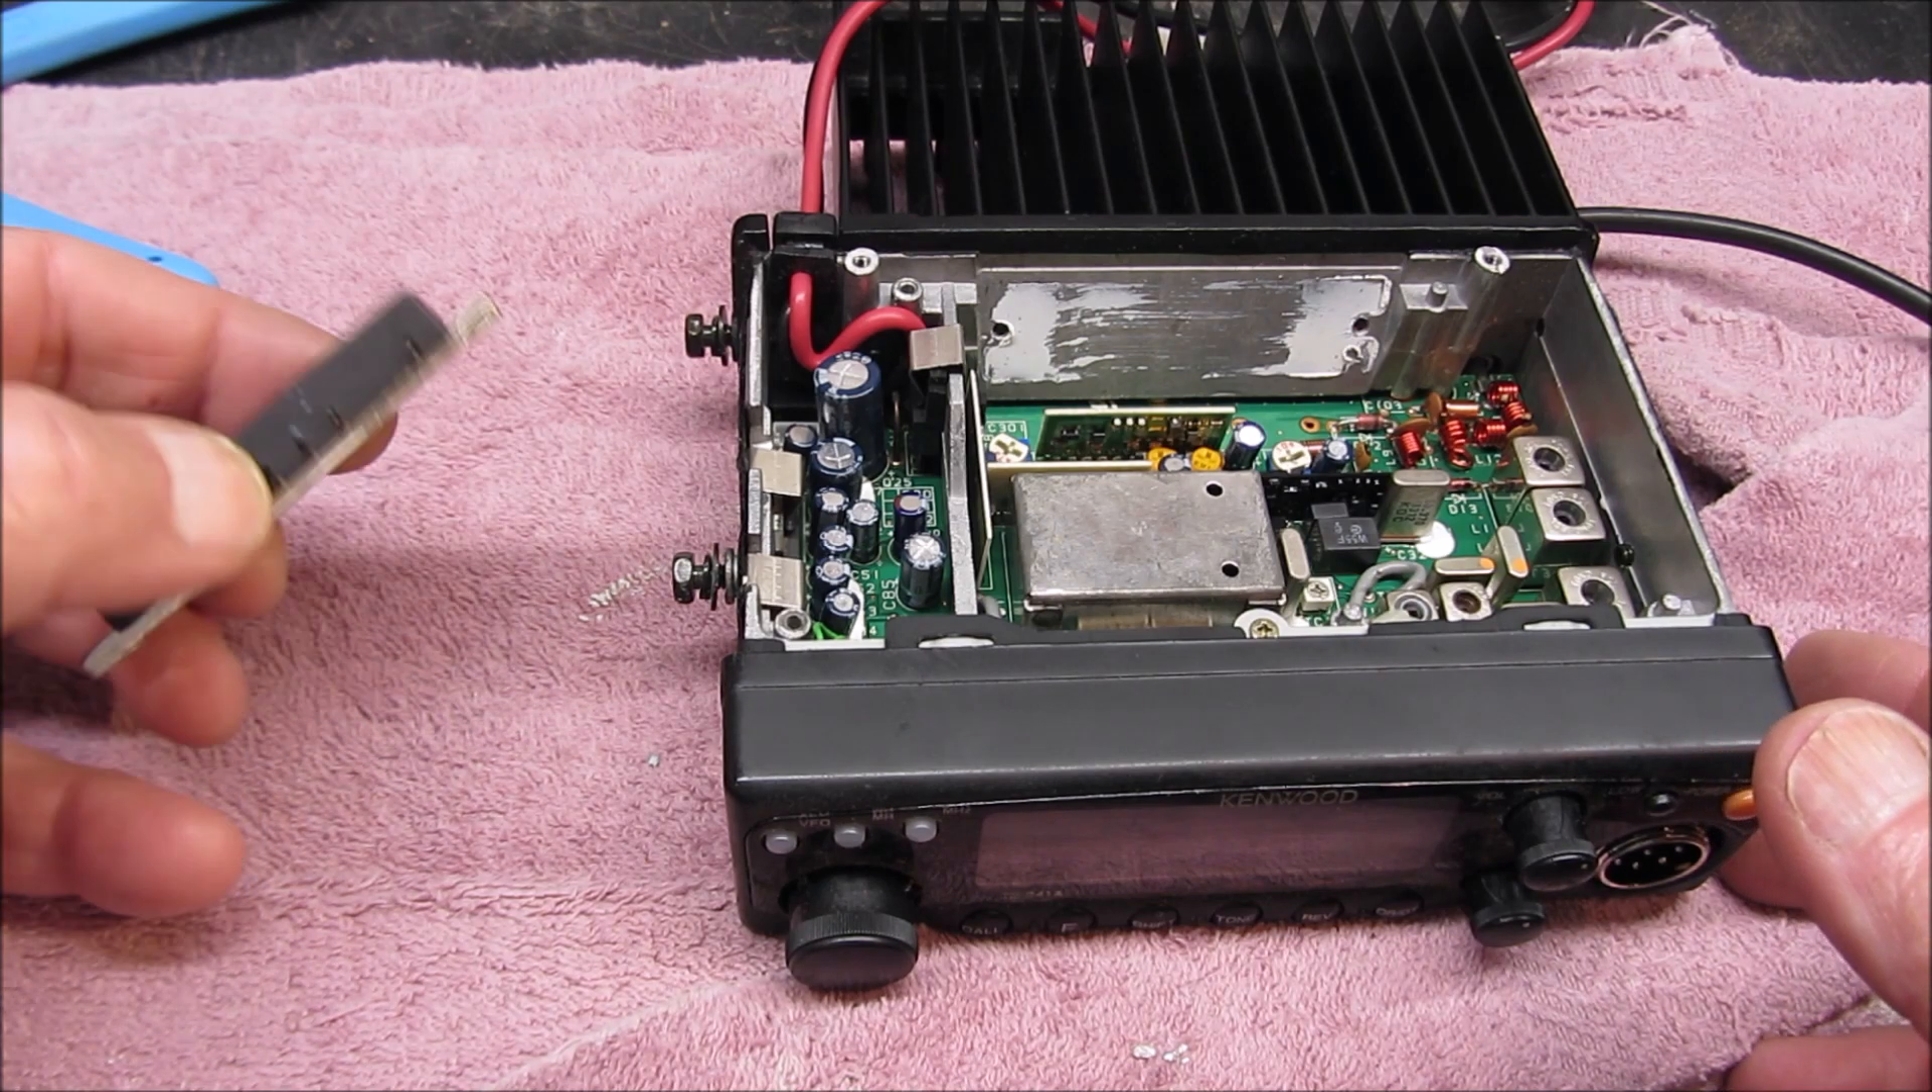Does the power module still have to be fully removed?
No.